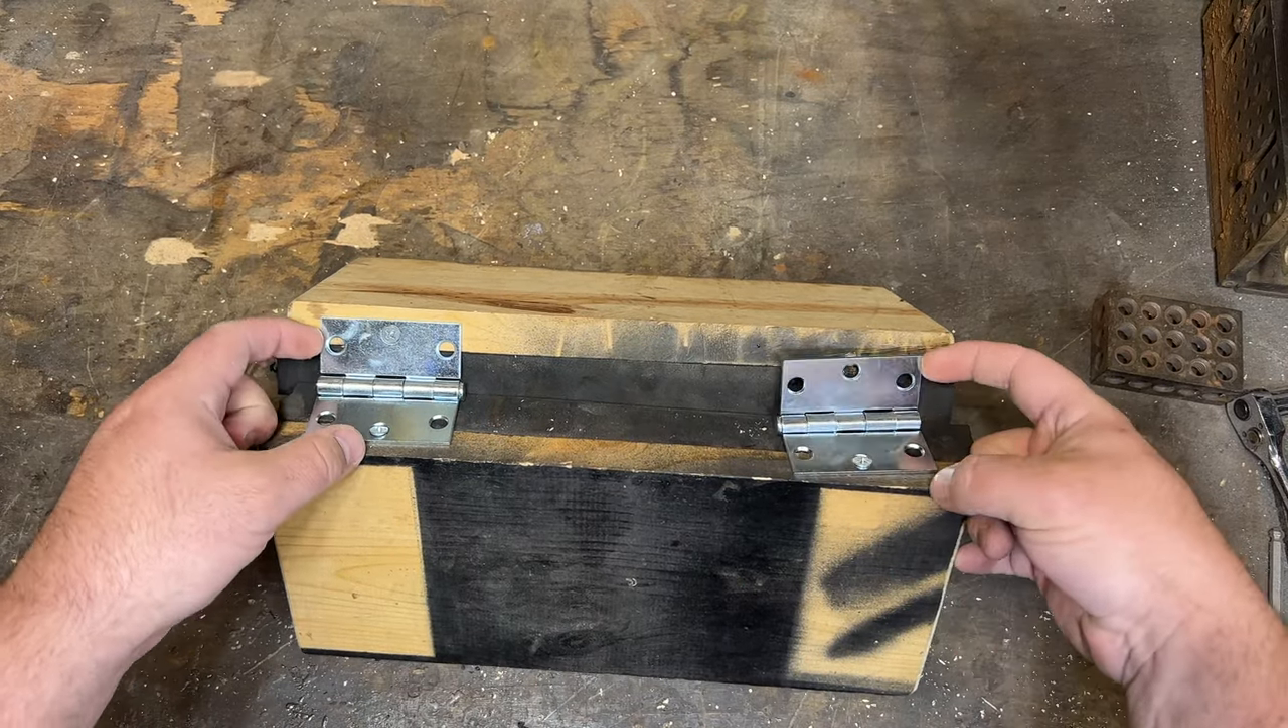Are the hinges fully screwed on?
No.